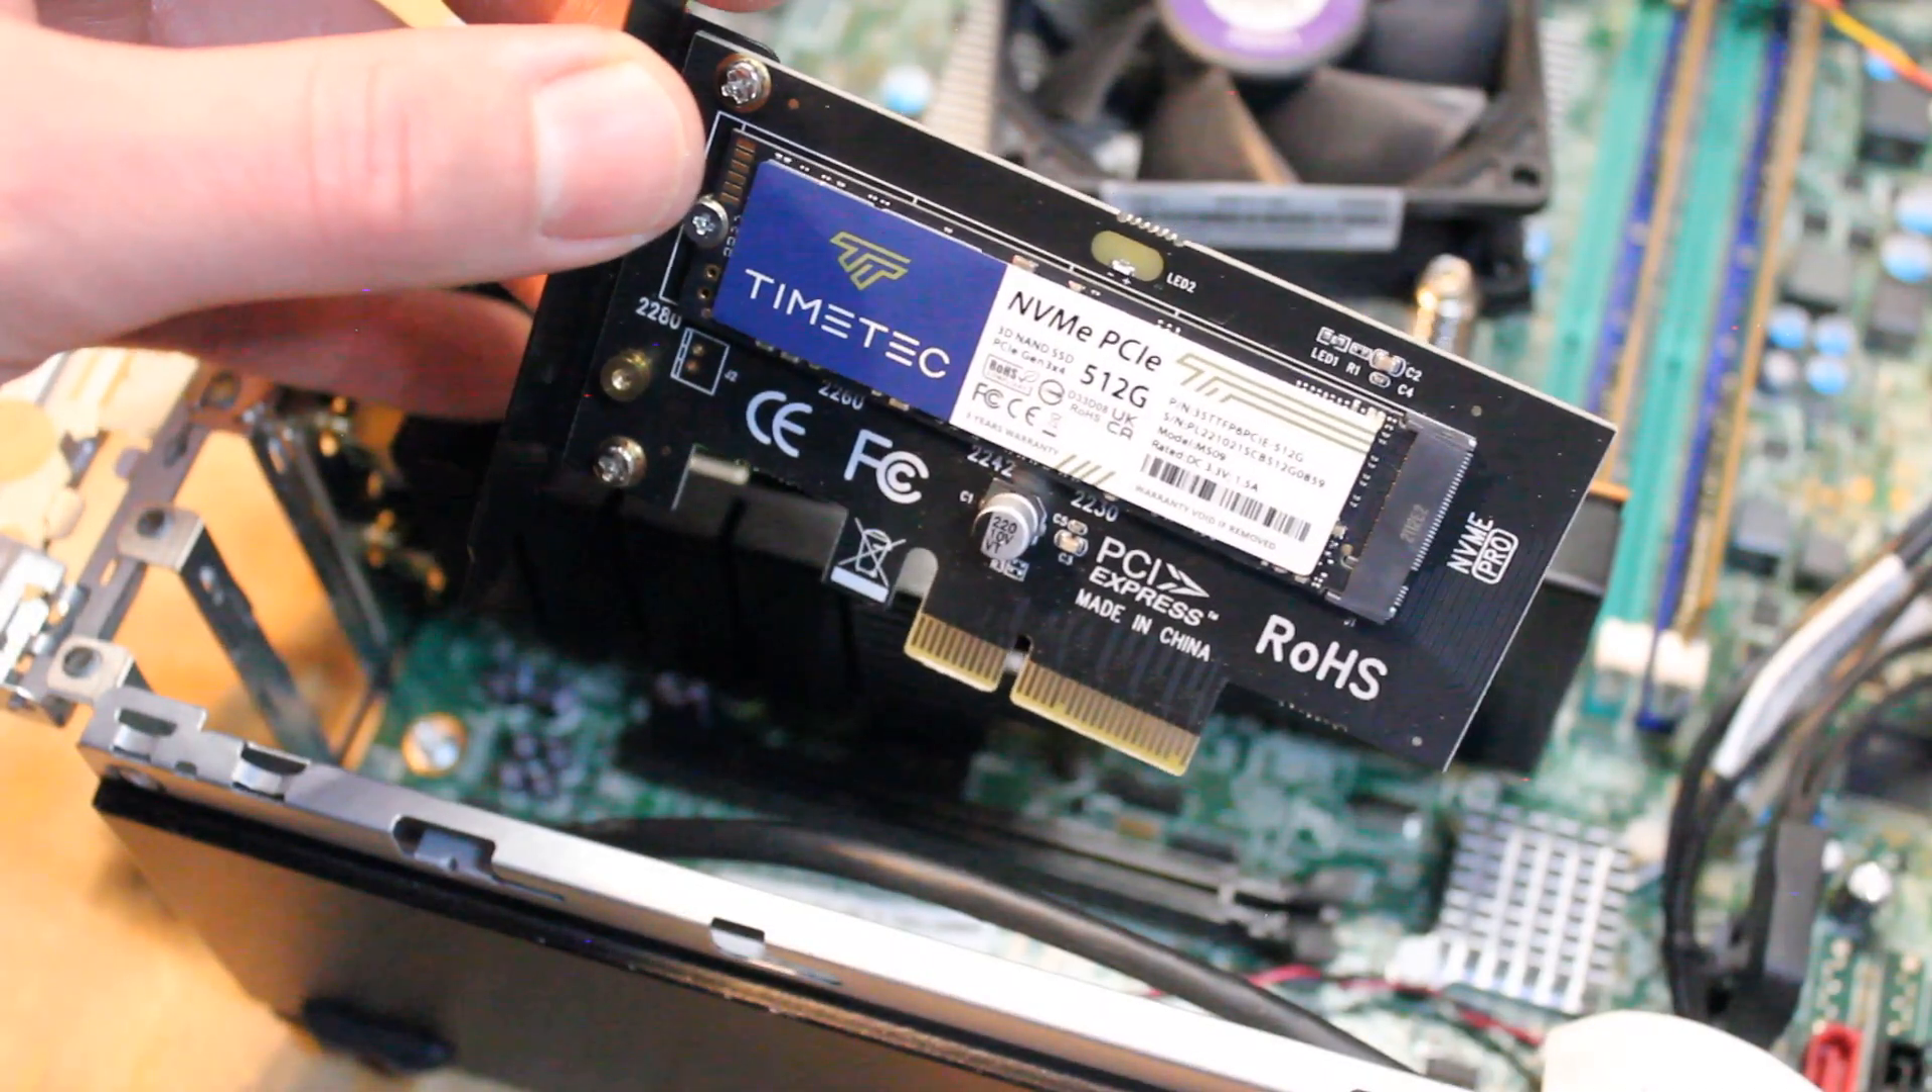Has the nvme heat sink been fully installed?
No.